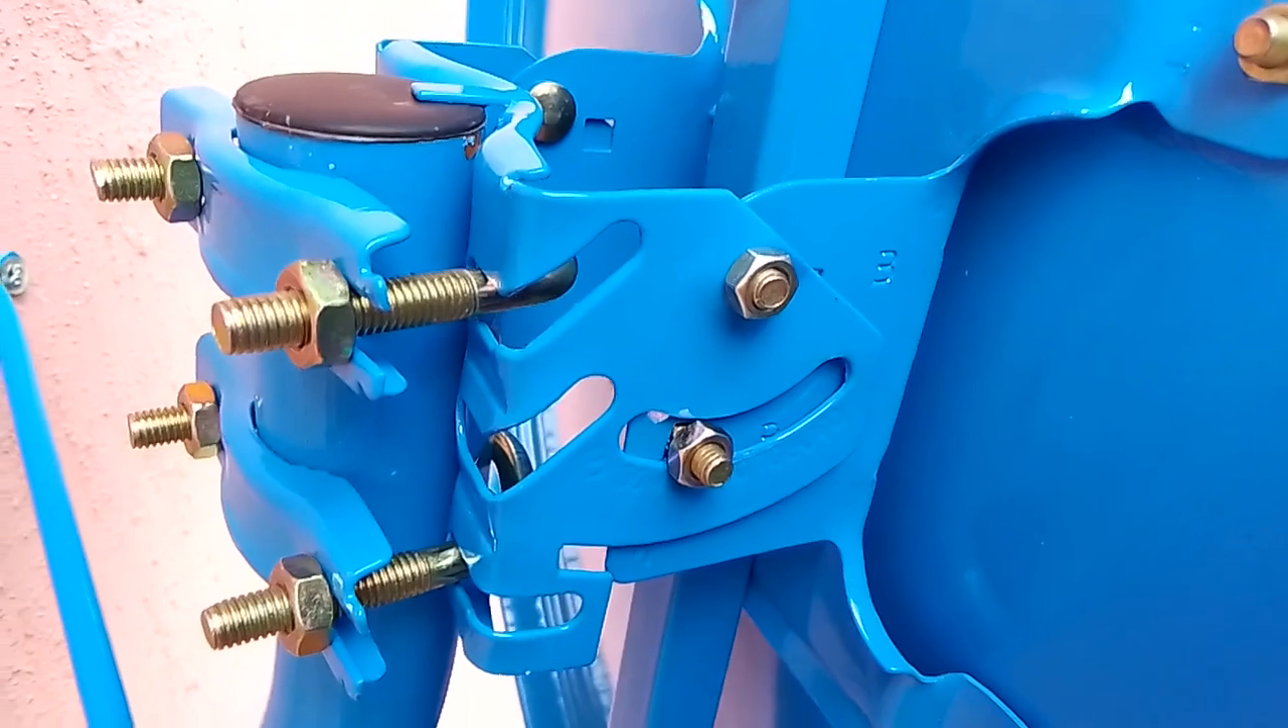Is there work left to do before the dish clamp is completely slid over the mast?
No.